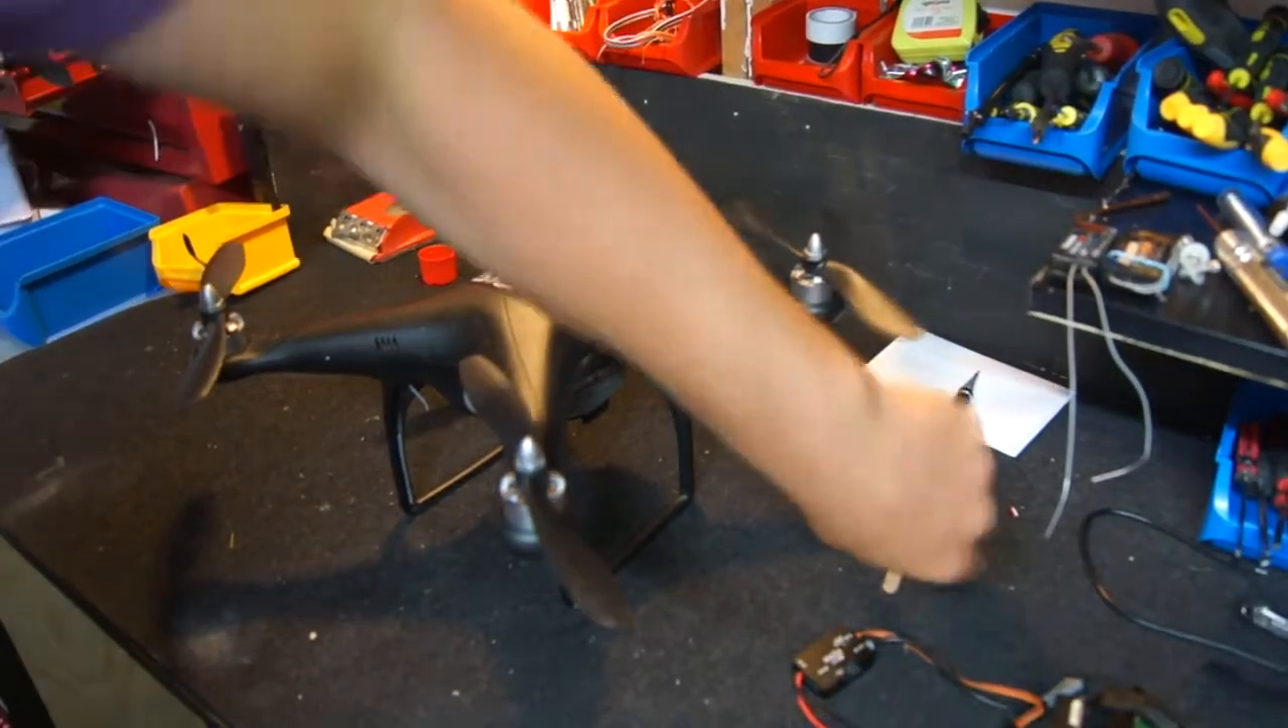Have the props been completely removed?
No.